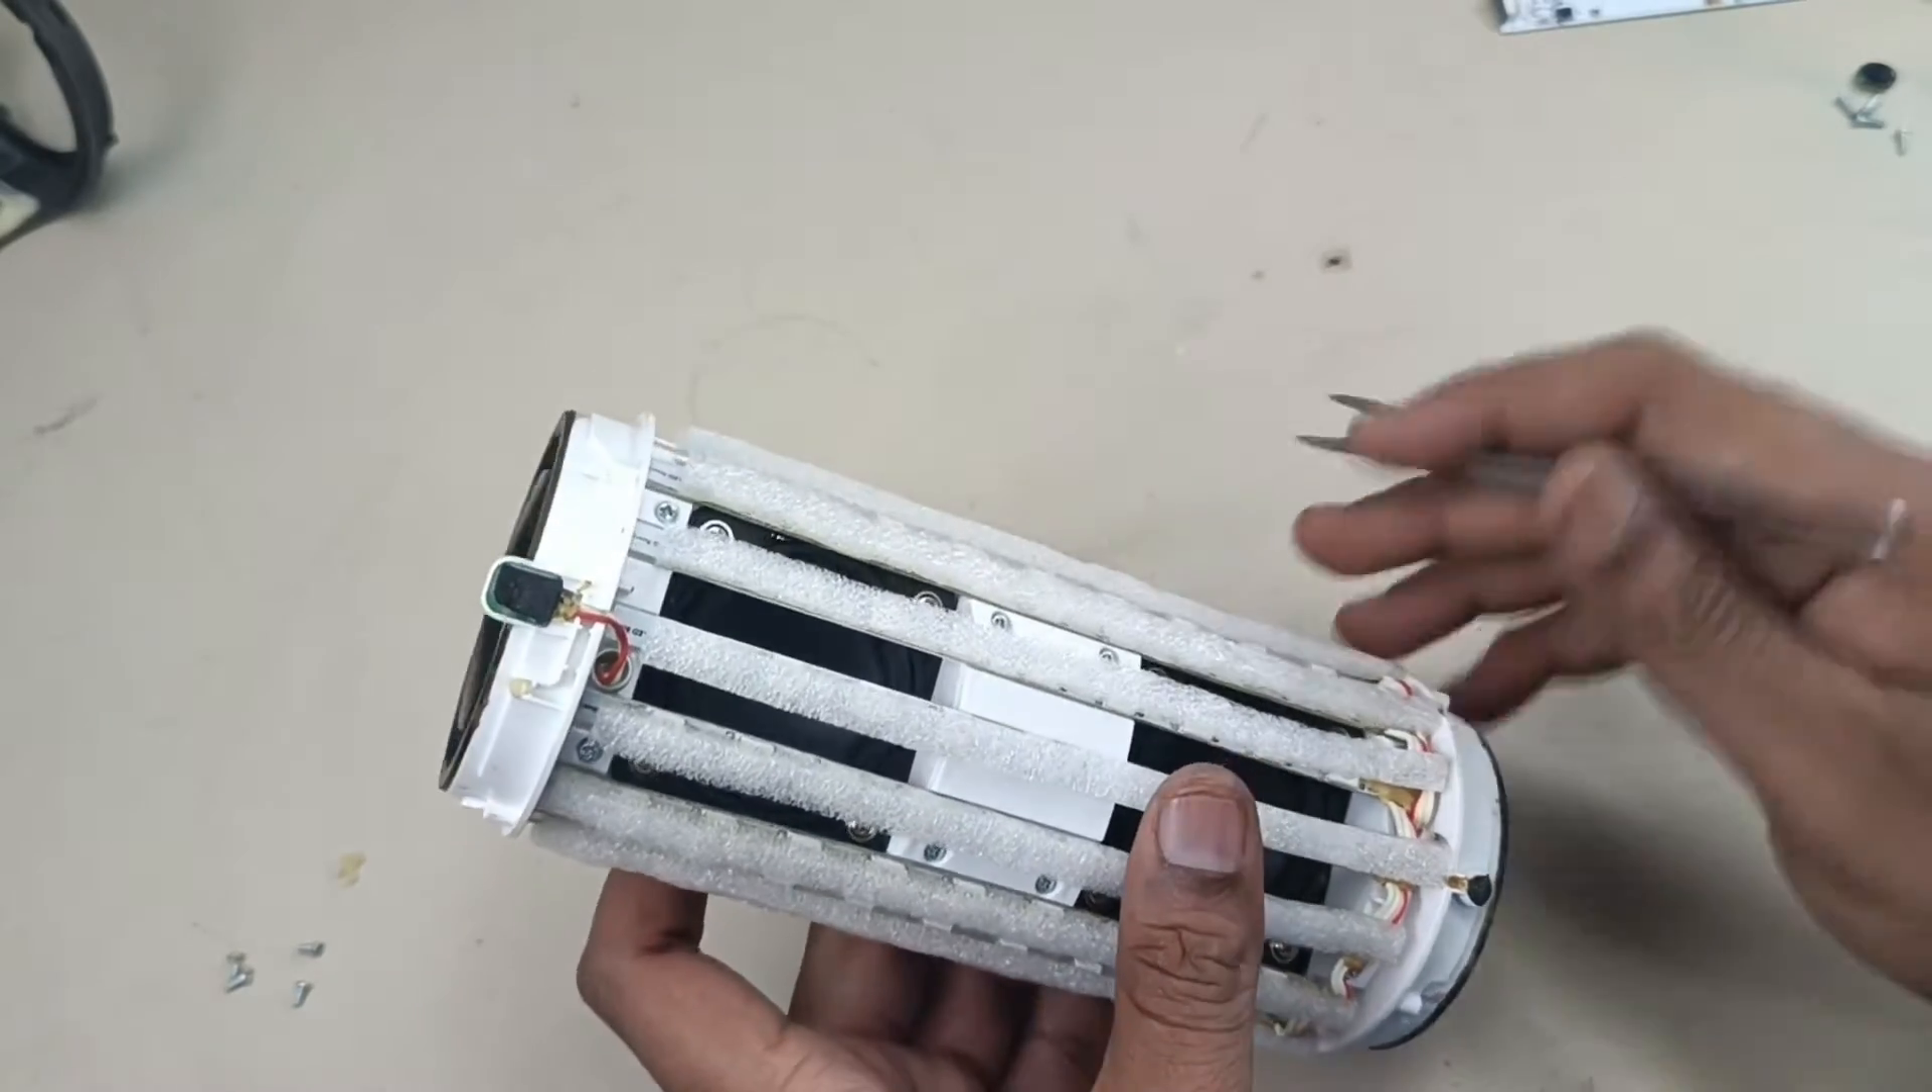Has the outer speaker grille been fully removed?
Yes.